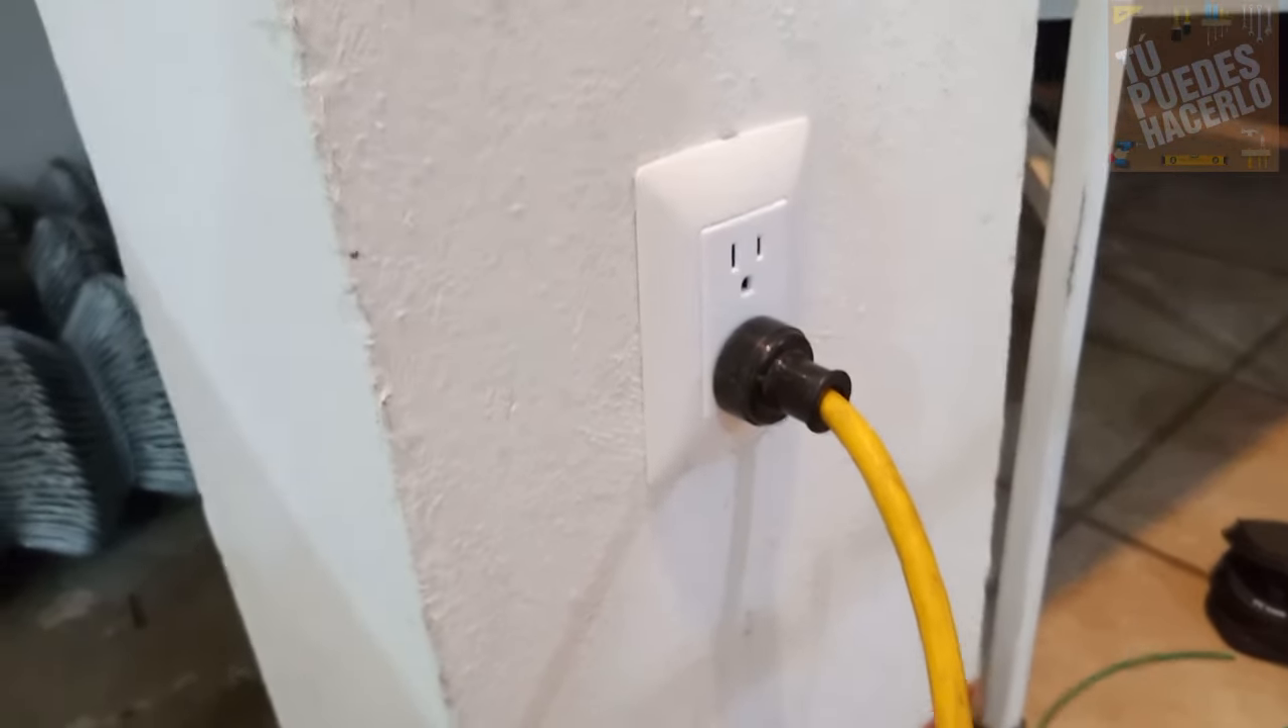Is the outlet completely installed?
Yes.